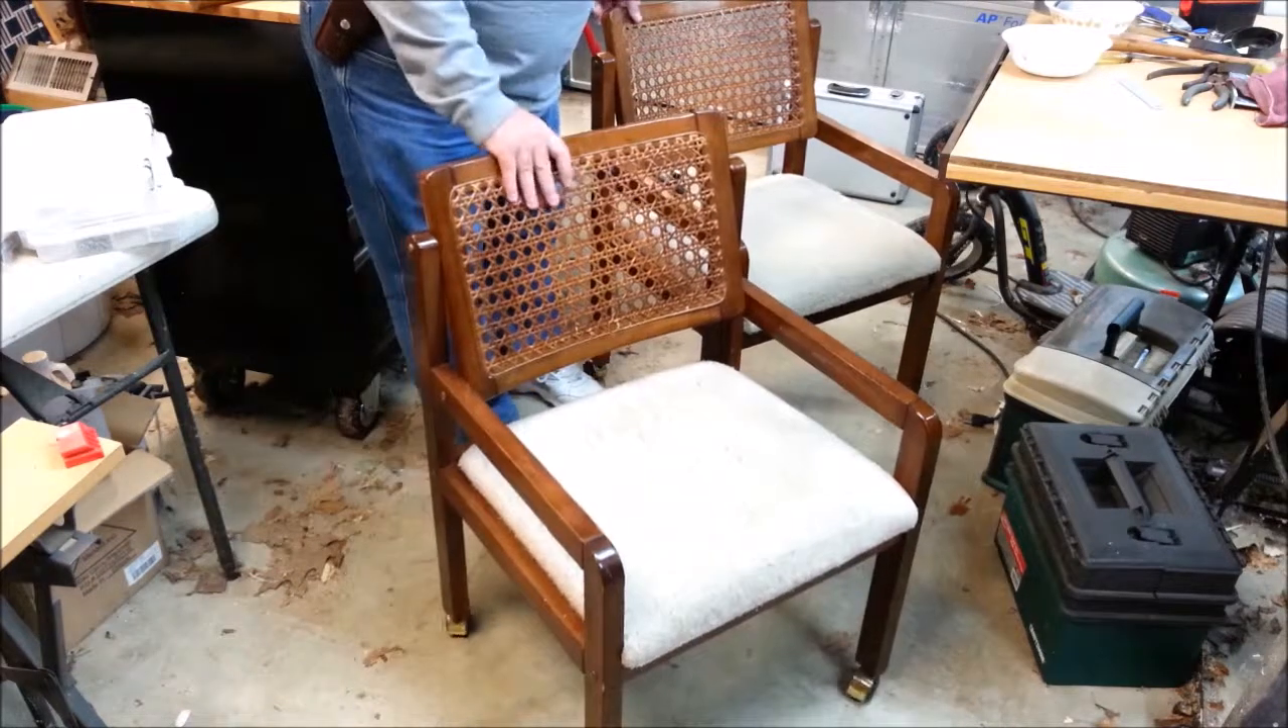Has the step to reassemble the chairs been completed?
Yes.